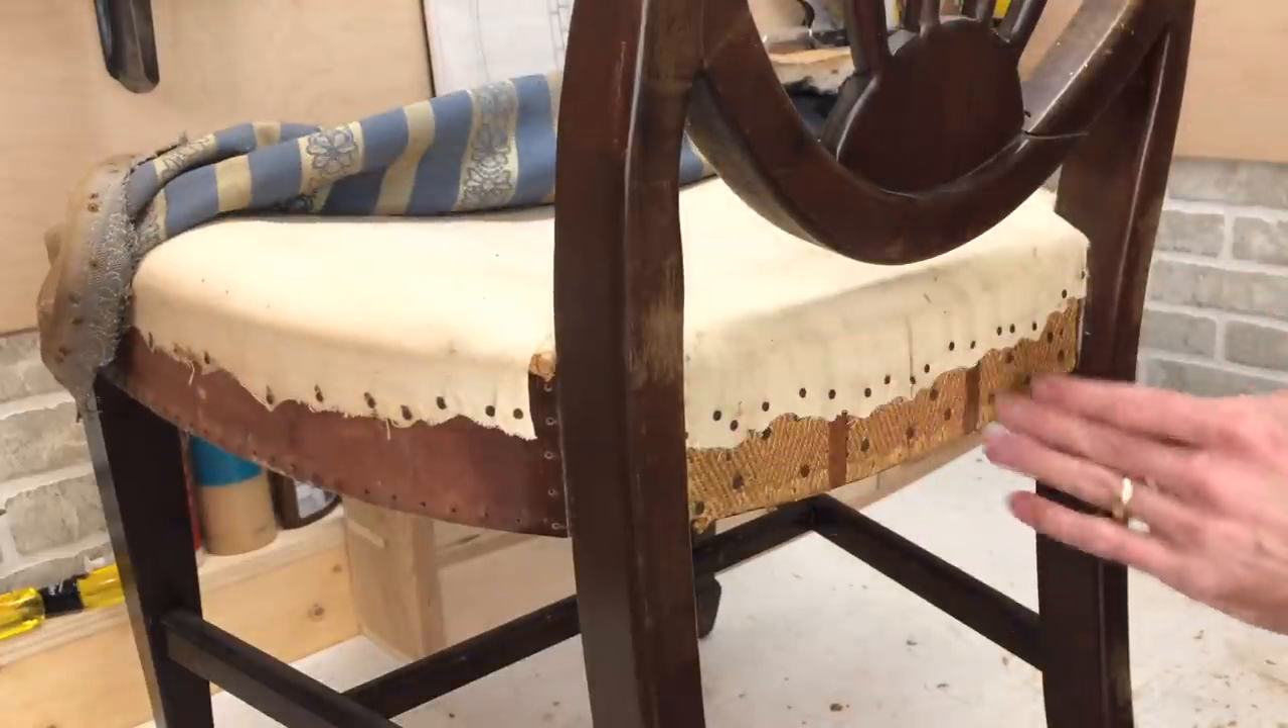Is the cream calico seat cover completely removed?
No.